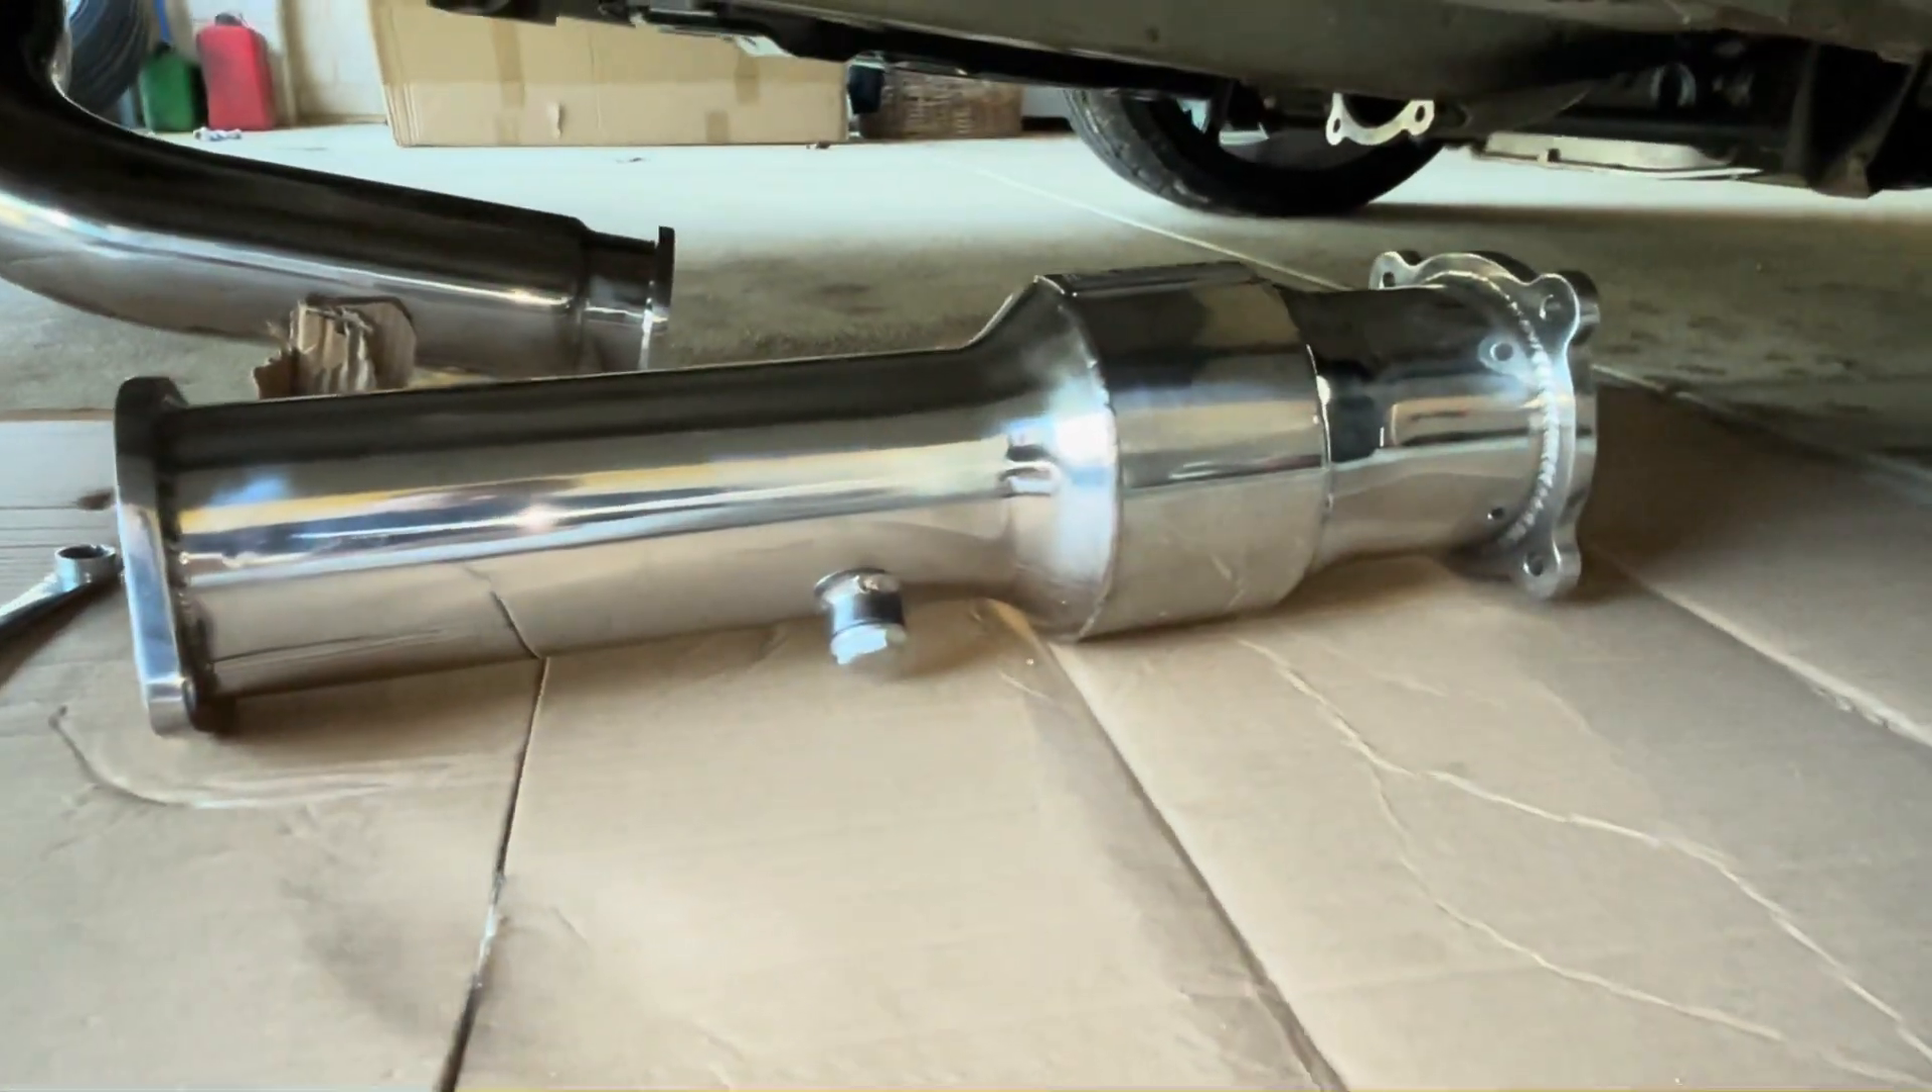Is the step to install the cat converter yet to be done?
Yes.